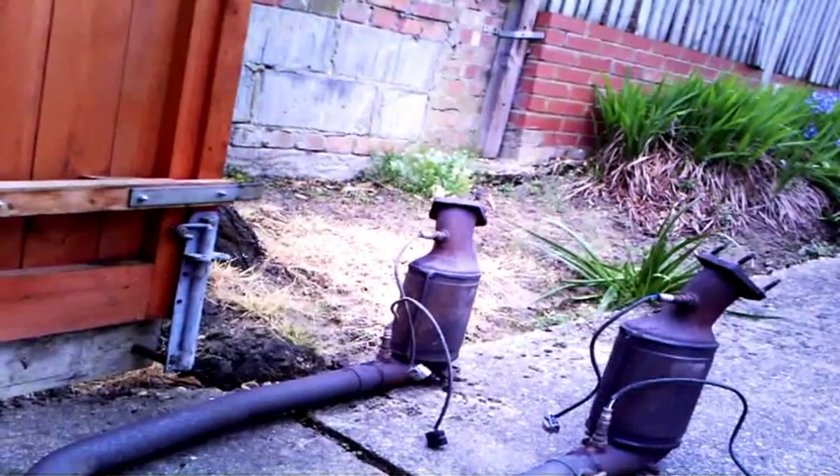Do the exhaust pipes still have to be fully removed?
No.